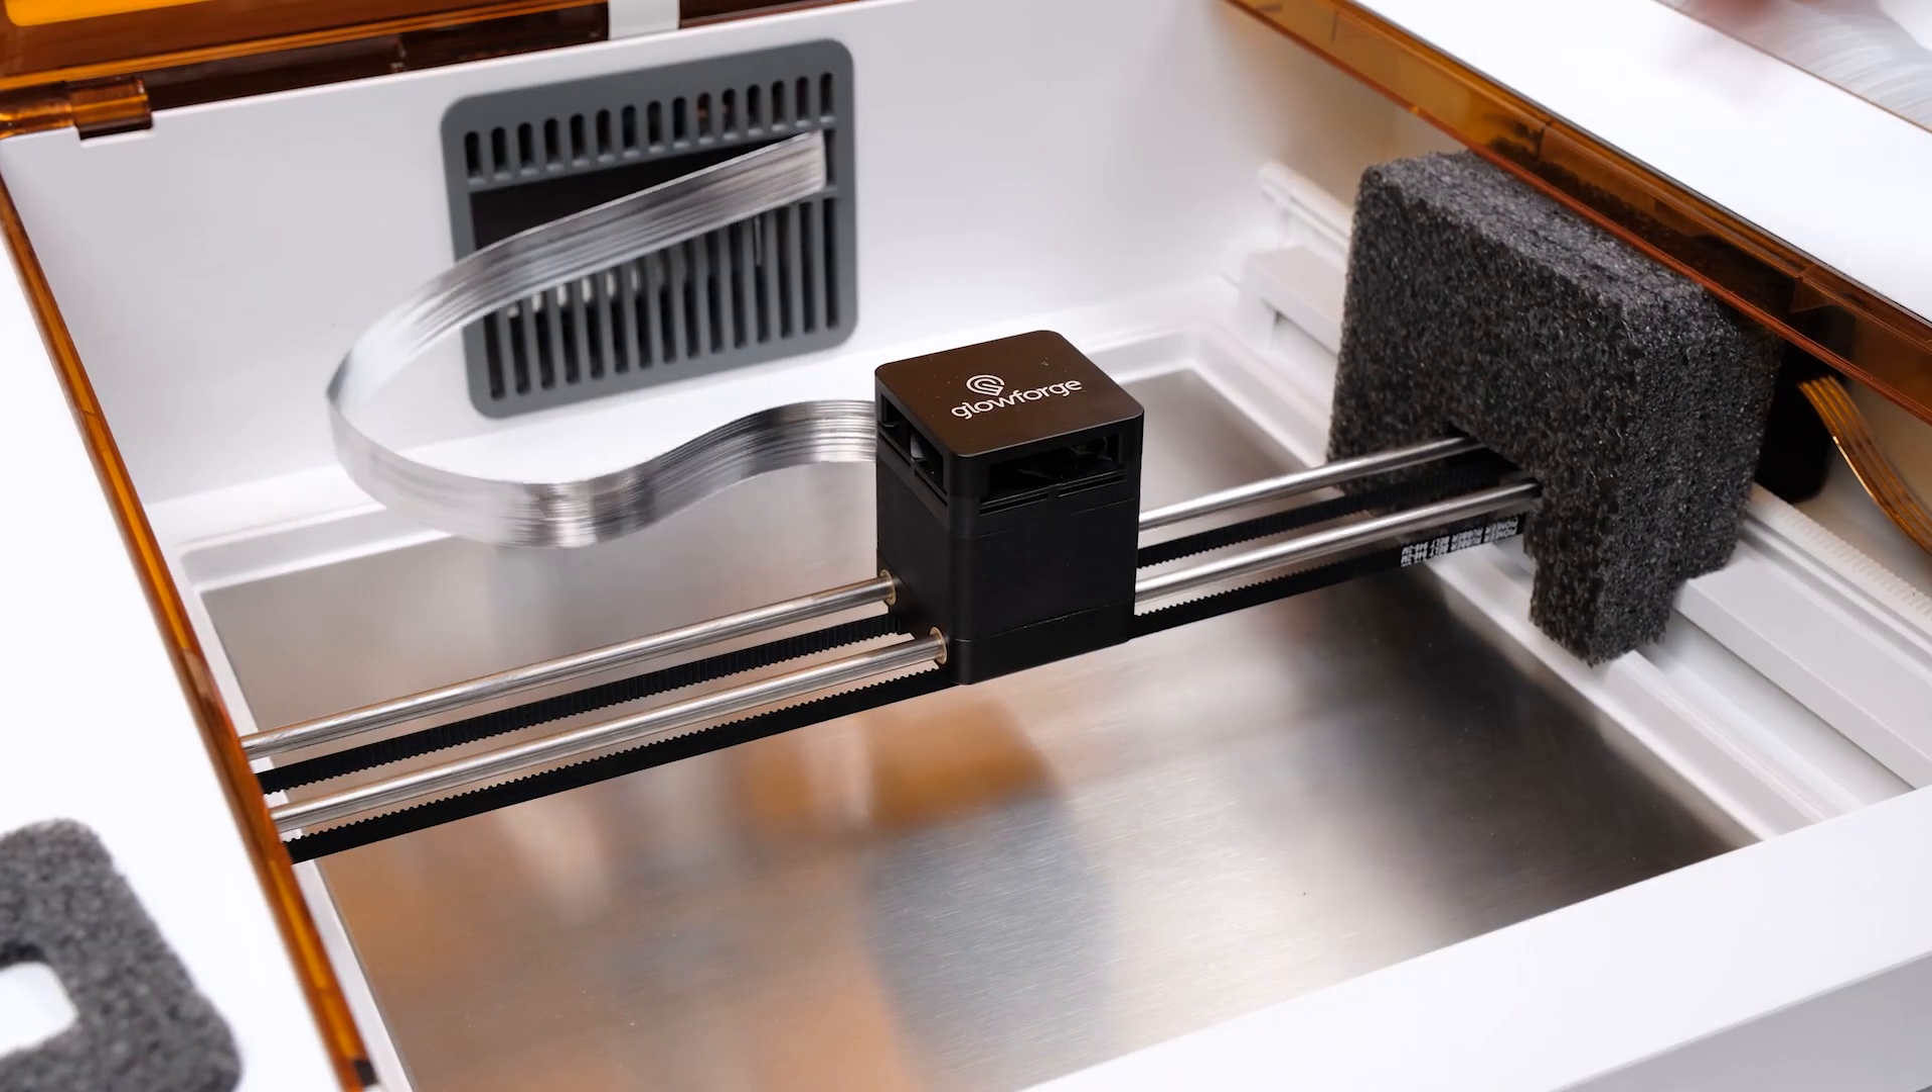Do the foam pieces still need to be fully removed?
Yes.